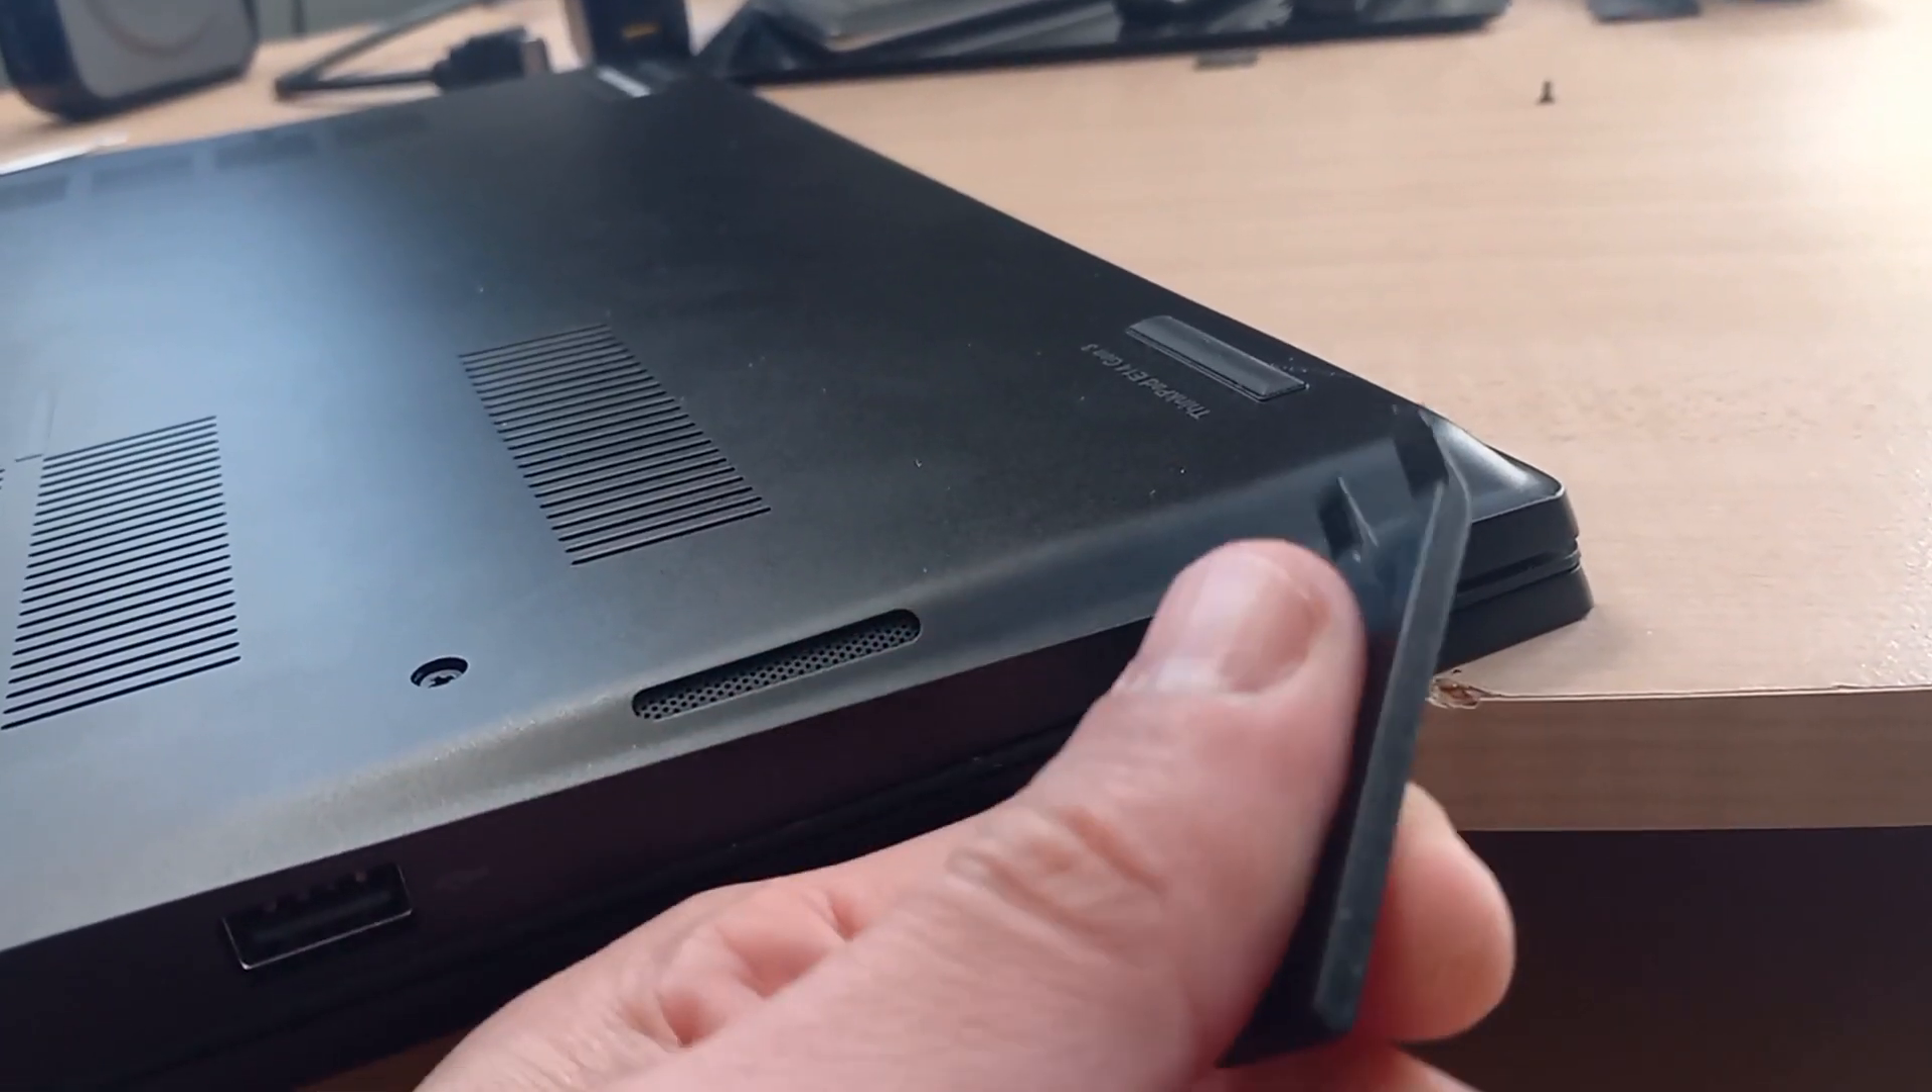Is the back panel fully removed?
No.